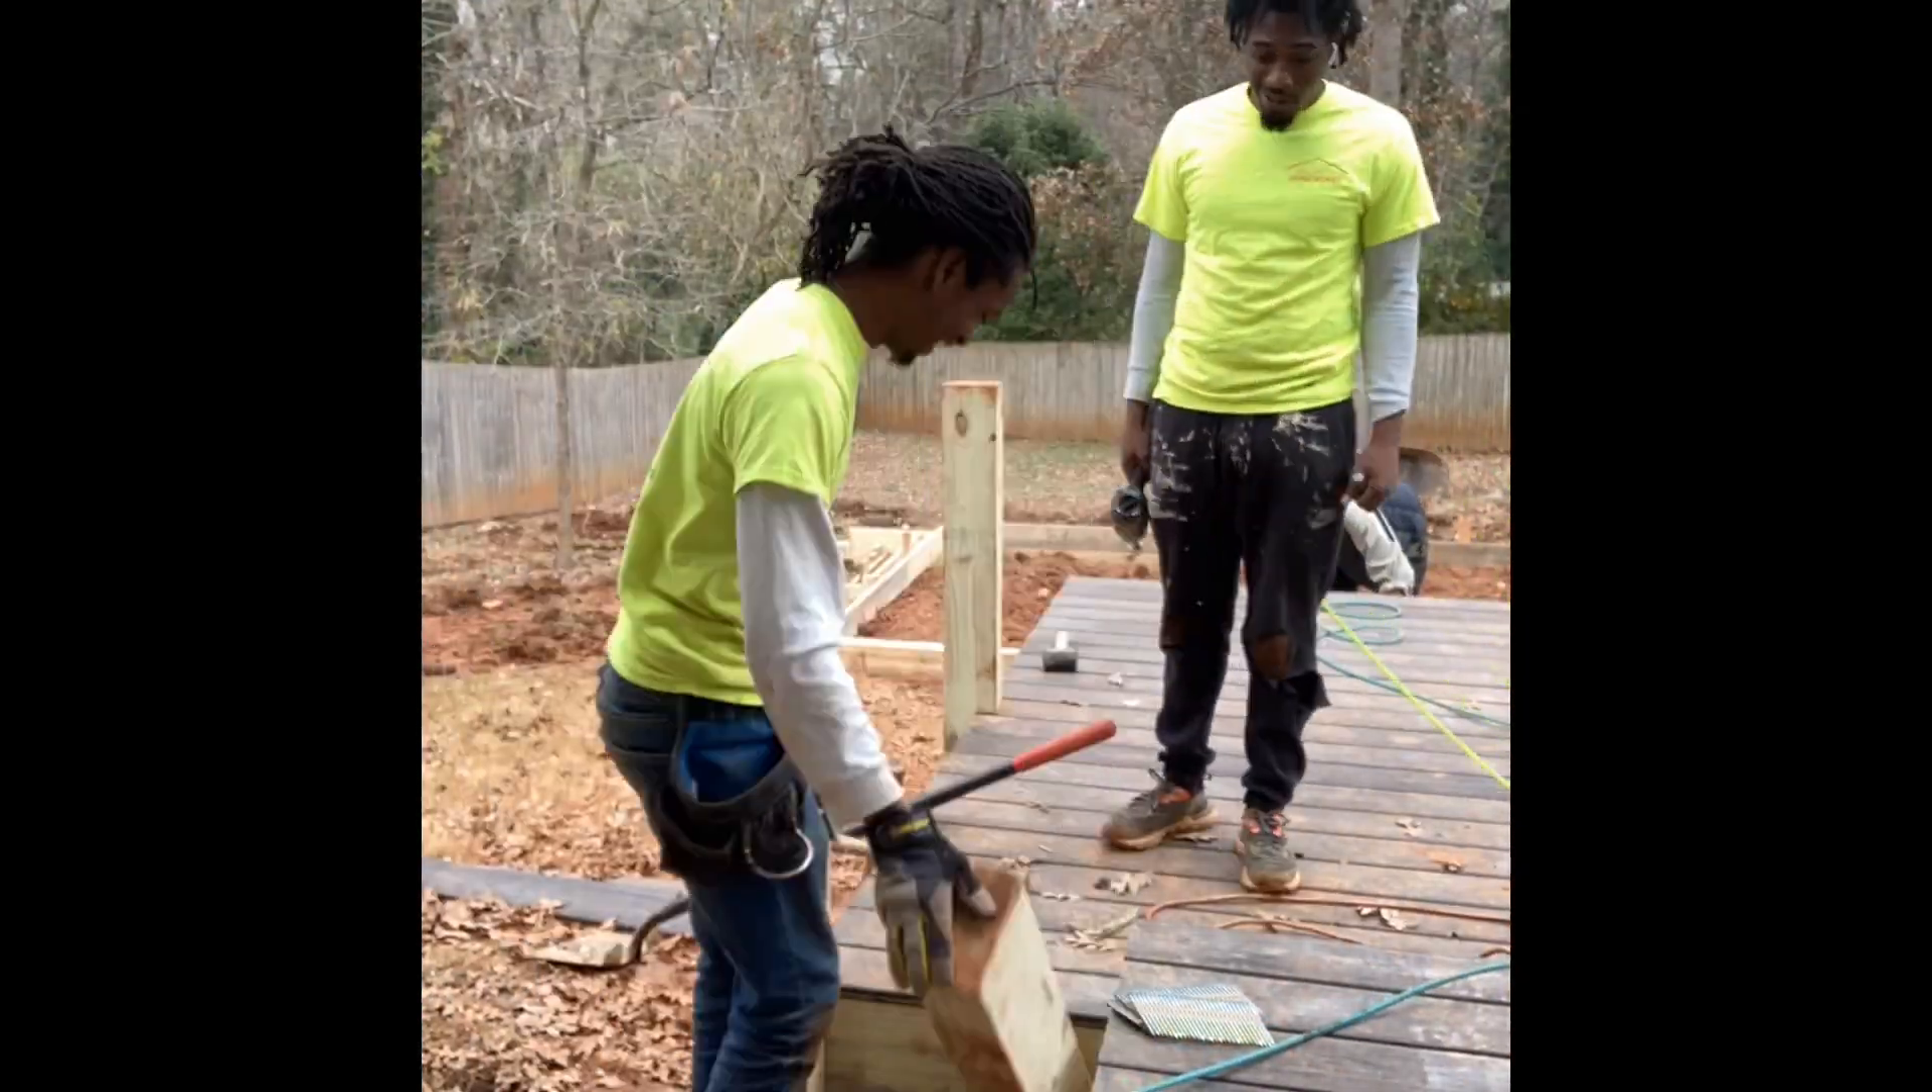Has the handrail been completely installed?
No.